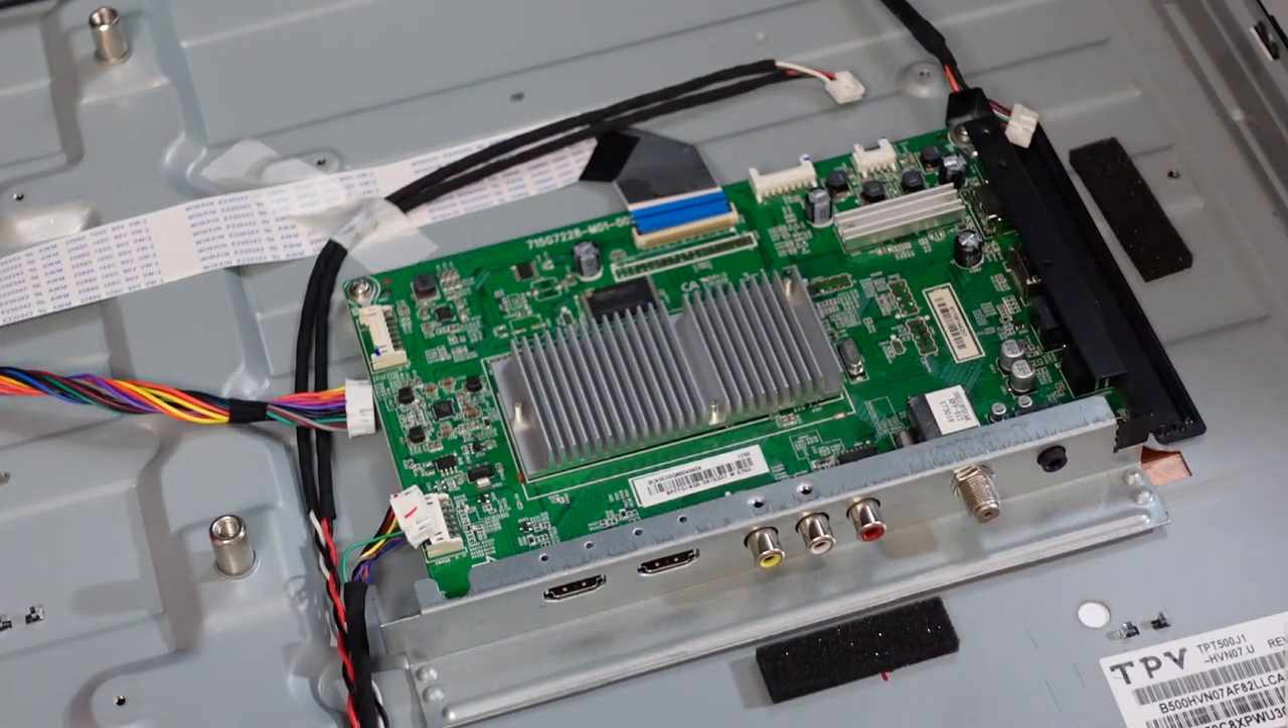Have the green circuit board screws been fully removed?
No.